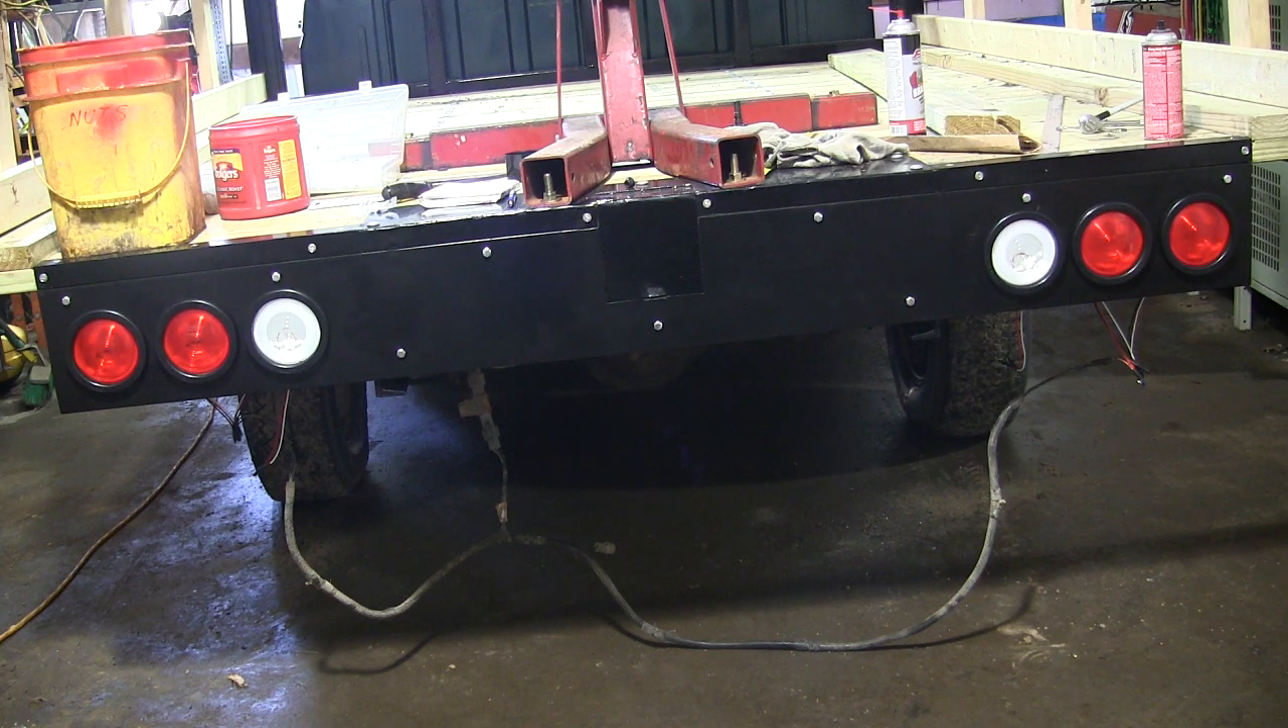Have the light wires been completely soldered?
No.